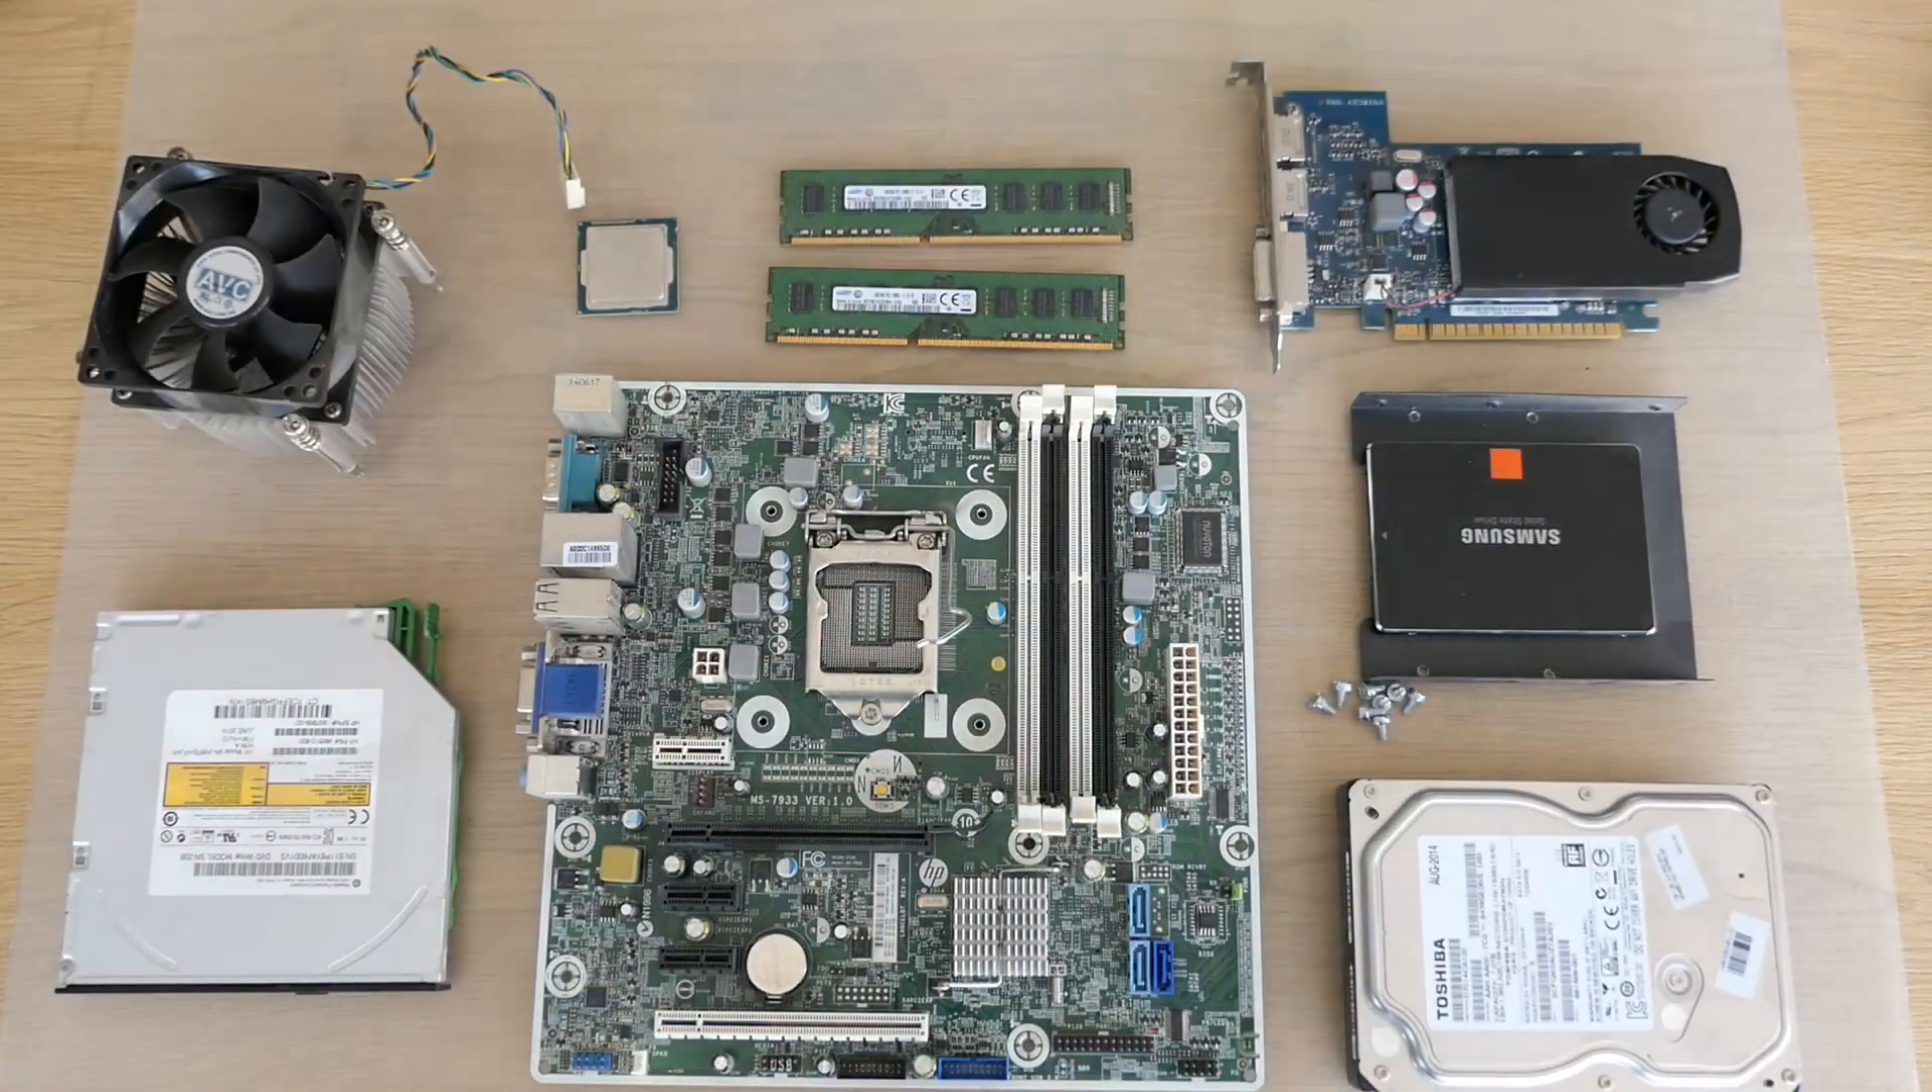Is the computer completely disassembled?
Yes.